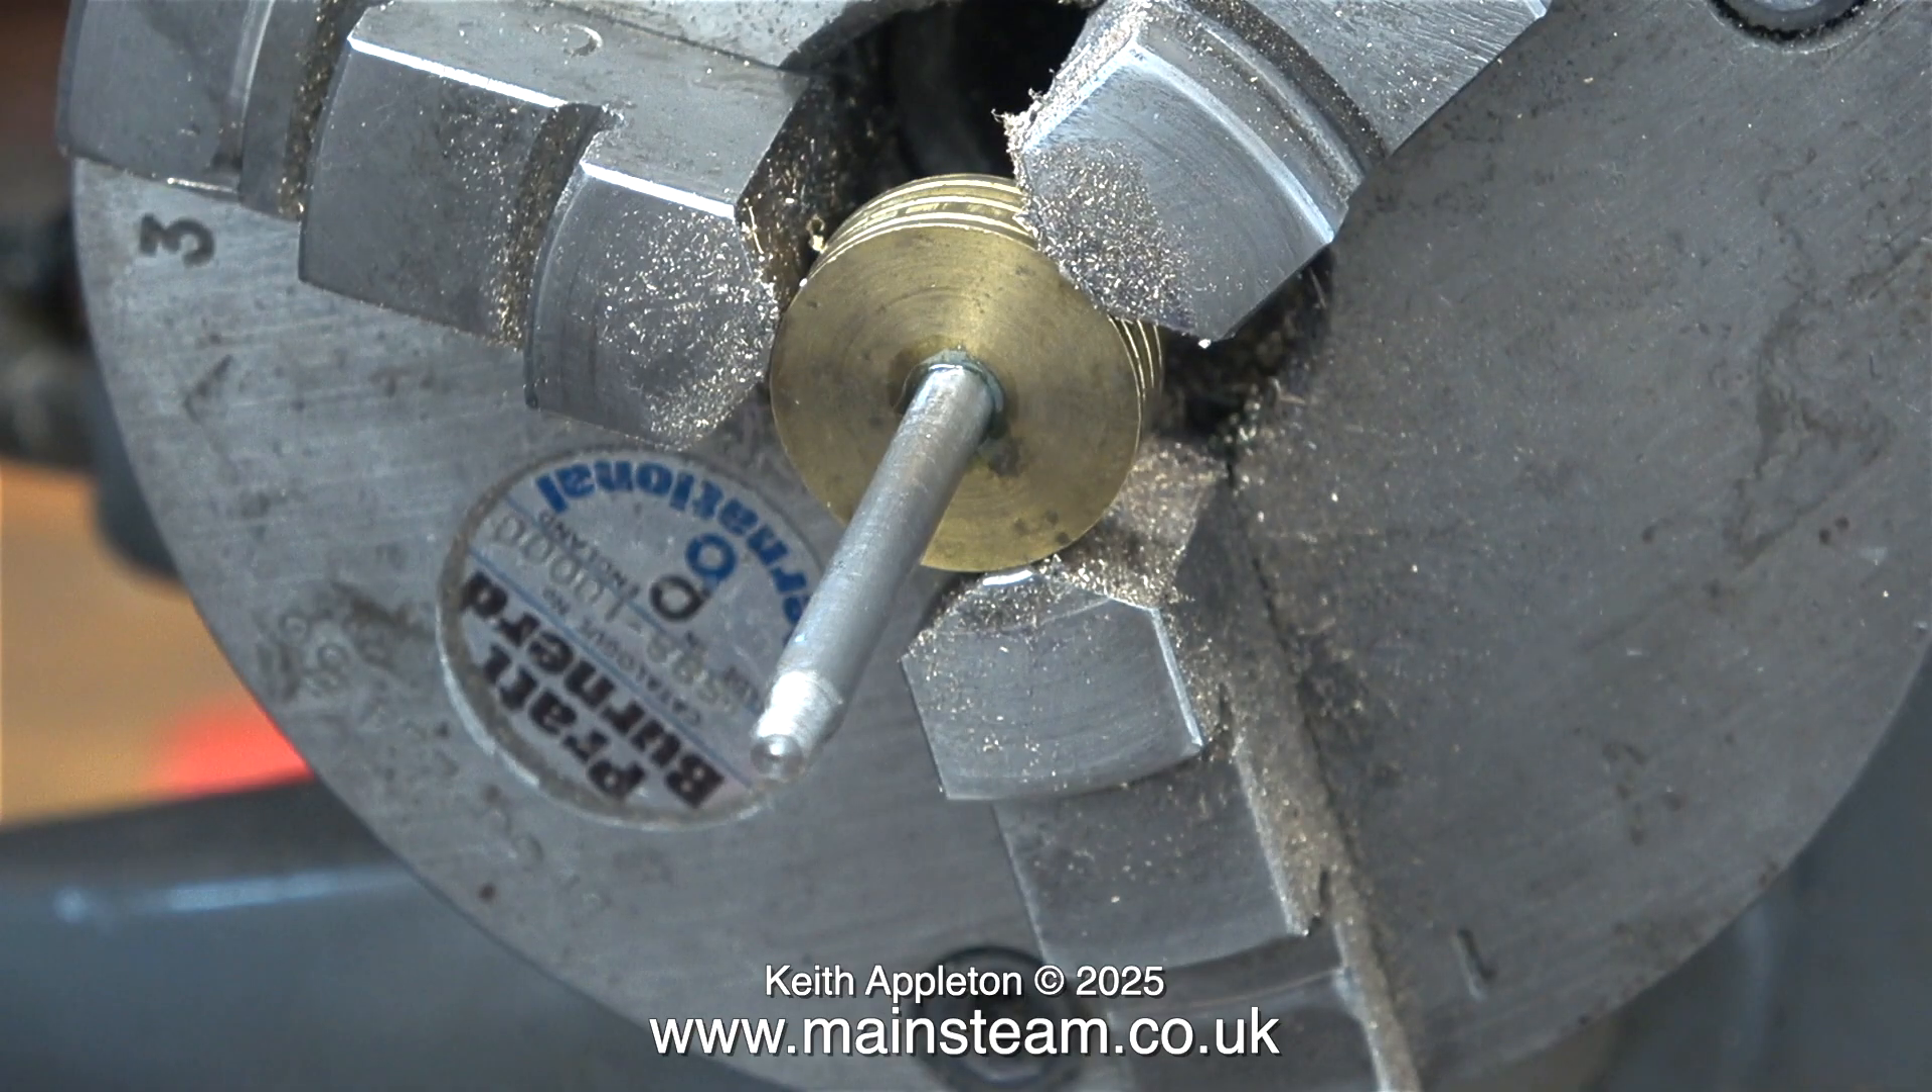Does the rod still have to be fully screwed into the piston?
No.